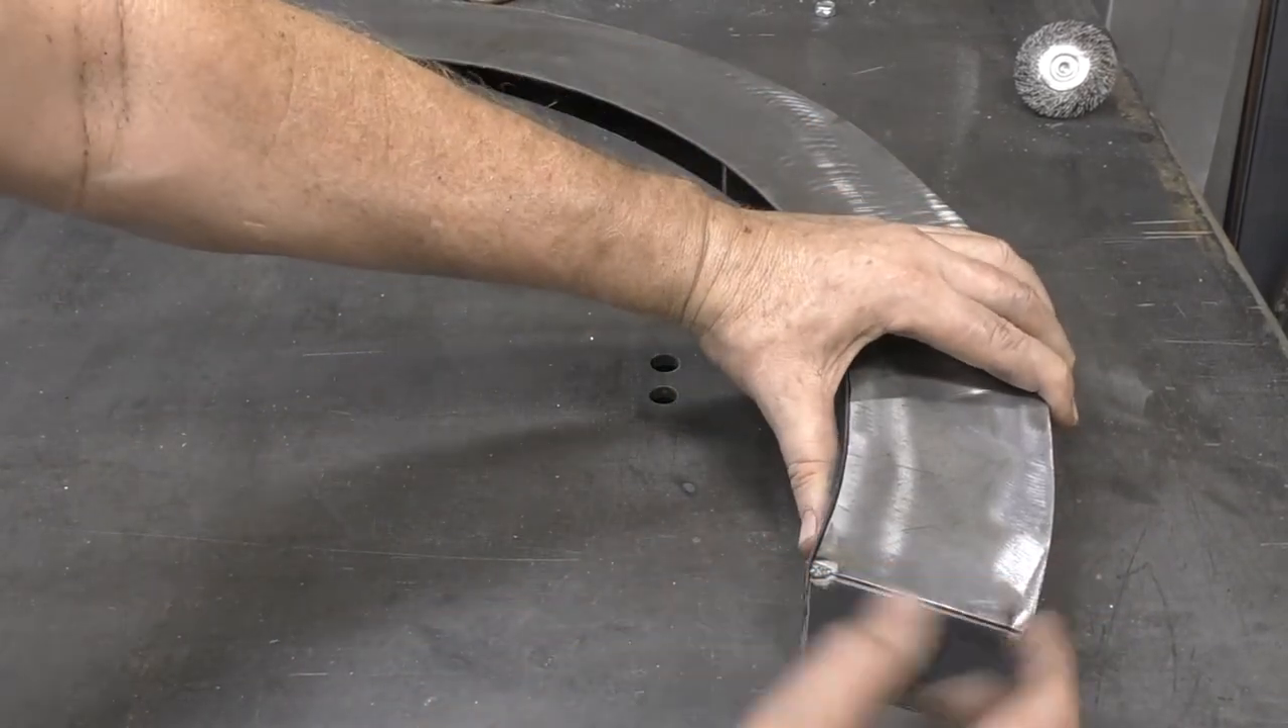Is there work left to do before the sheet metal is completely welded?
Yes.